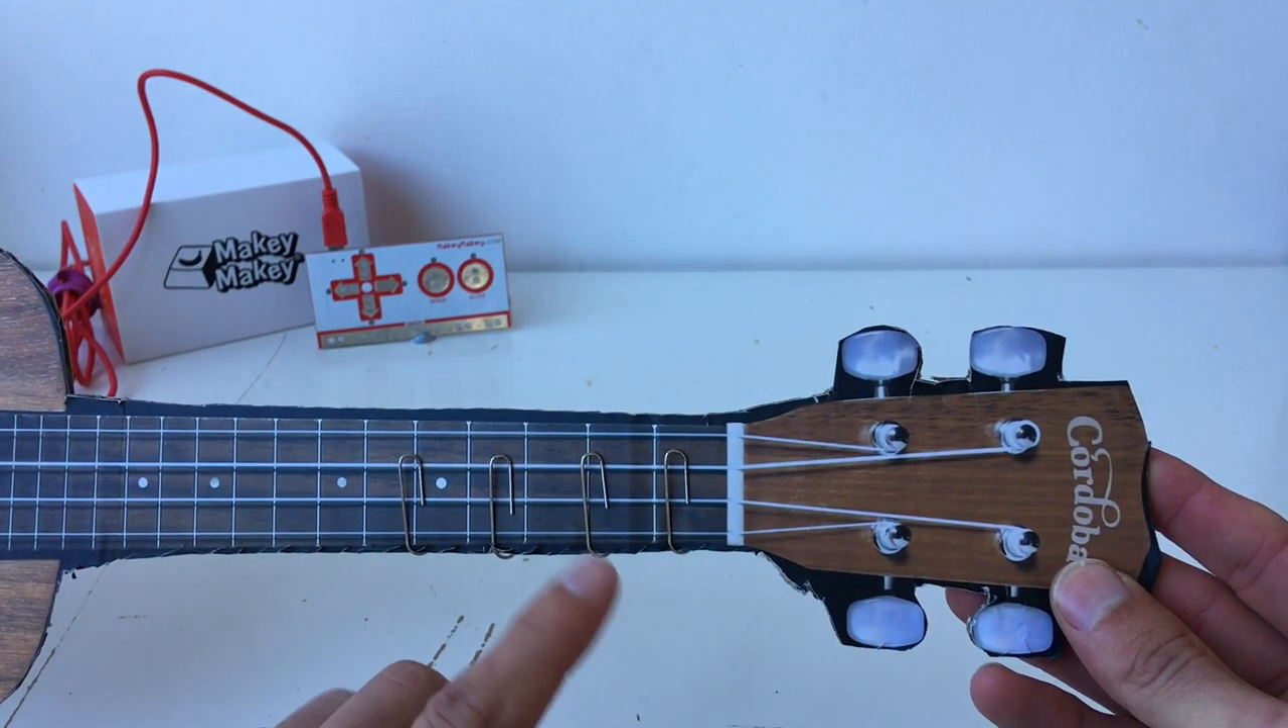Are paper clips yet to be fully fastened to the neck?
No.